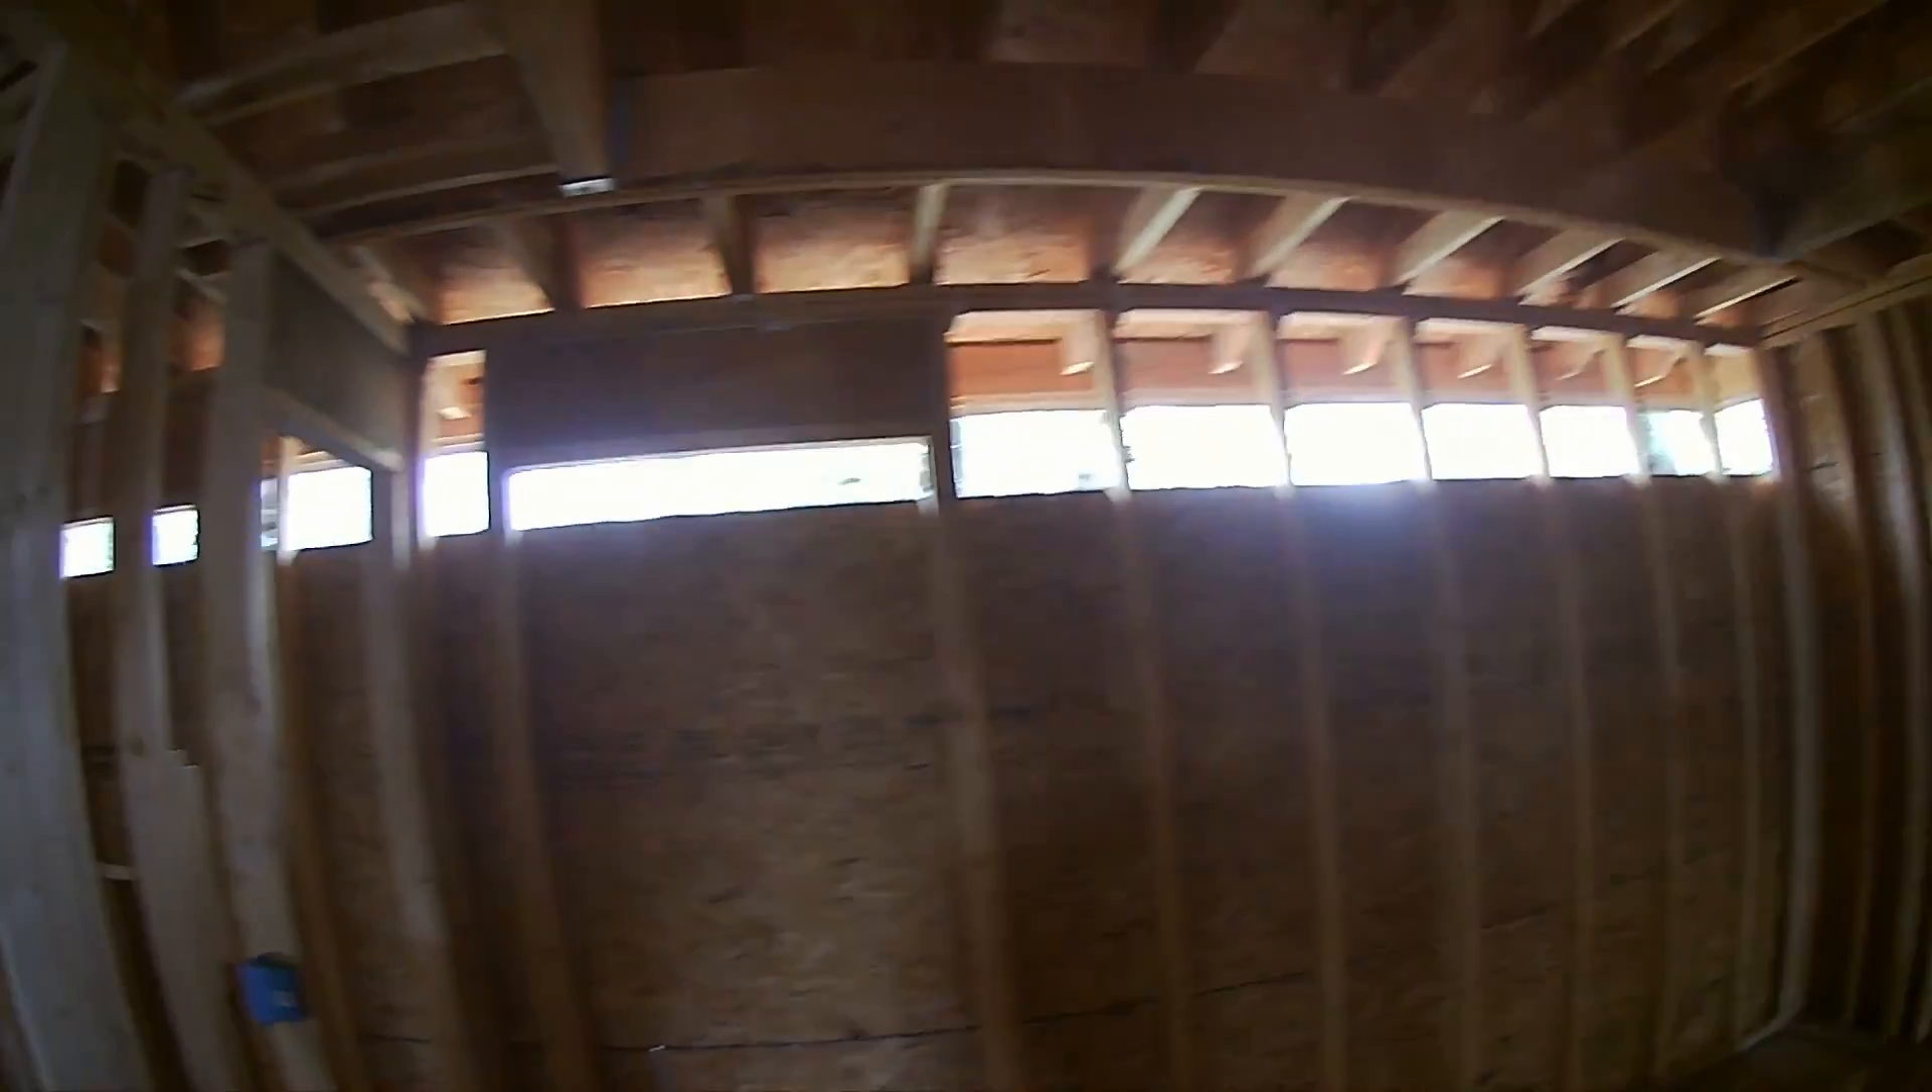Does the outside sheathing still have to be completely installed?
Yes.